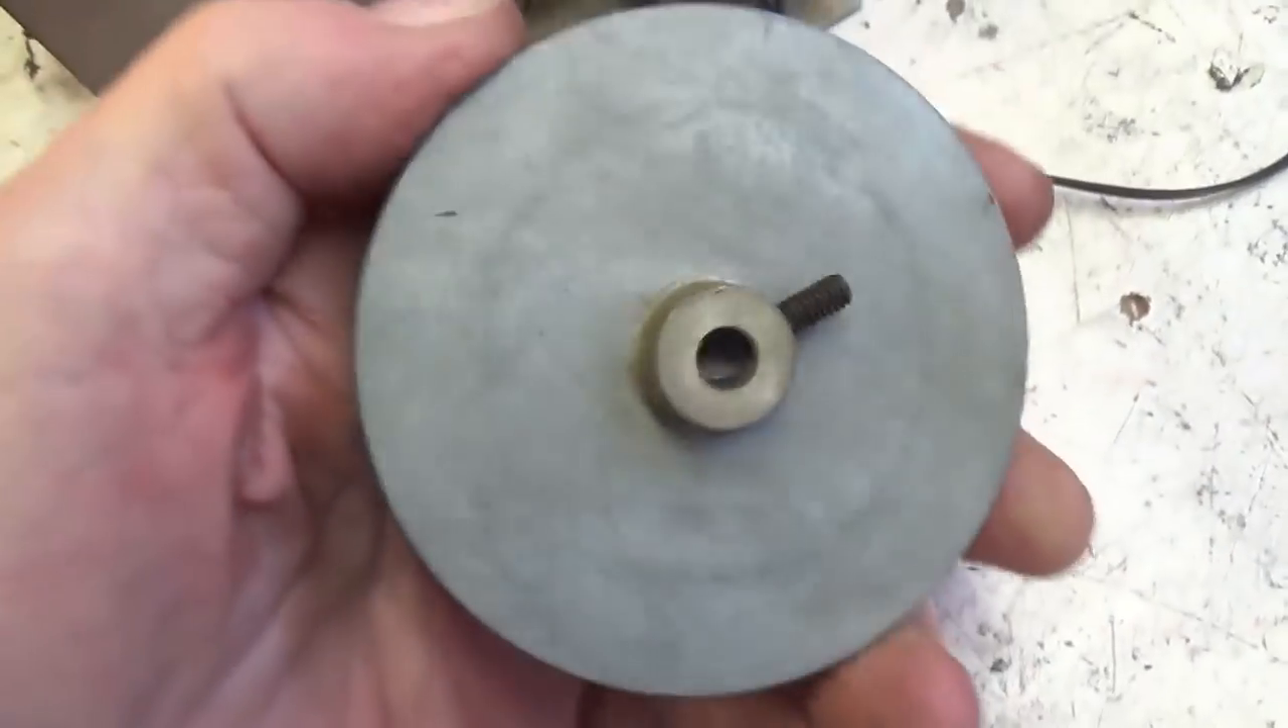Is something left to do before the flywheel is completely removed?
No.